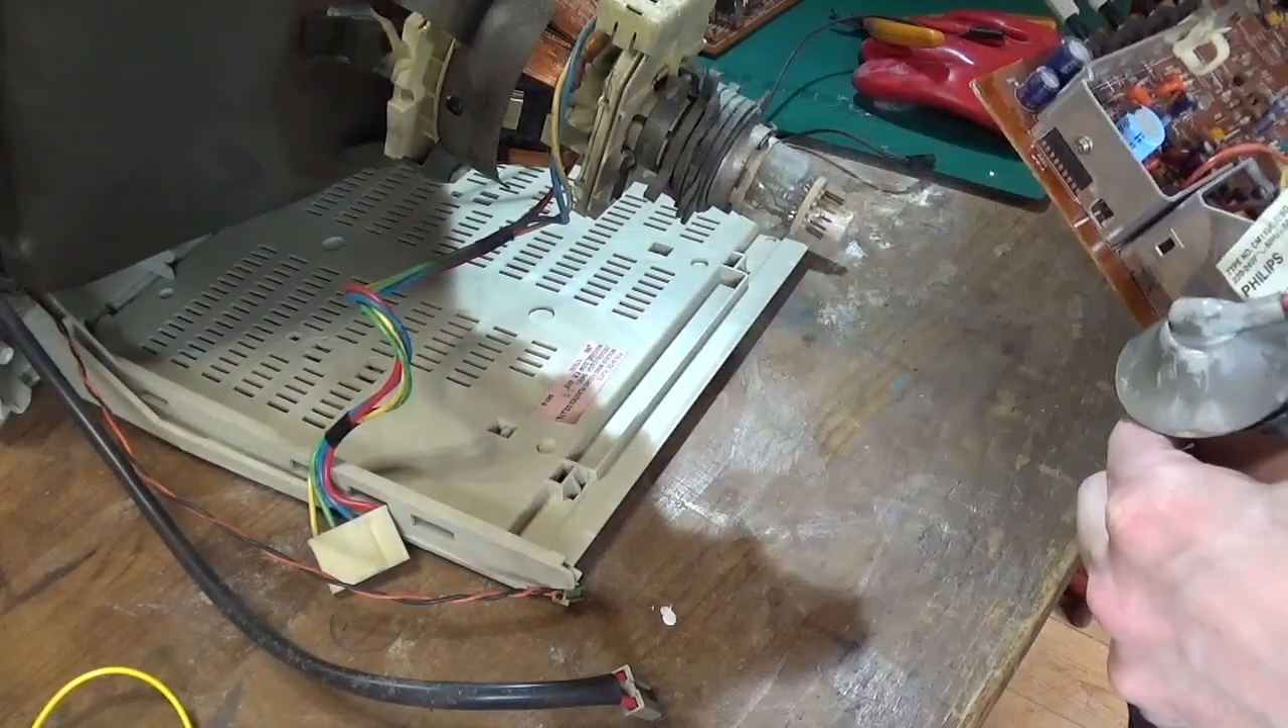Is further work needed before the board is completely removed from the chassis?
No.